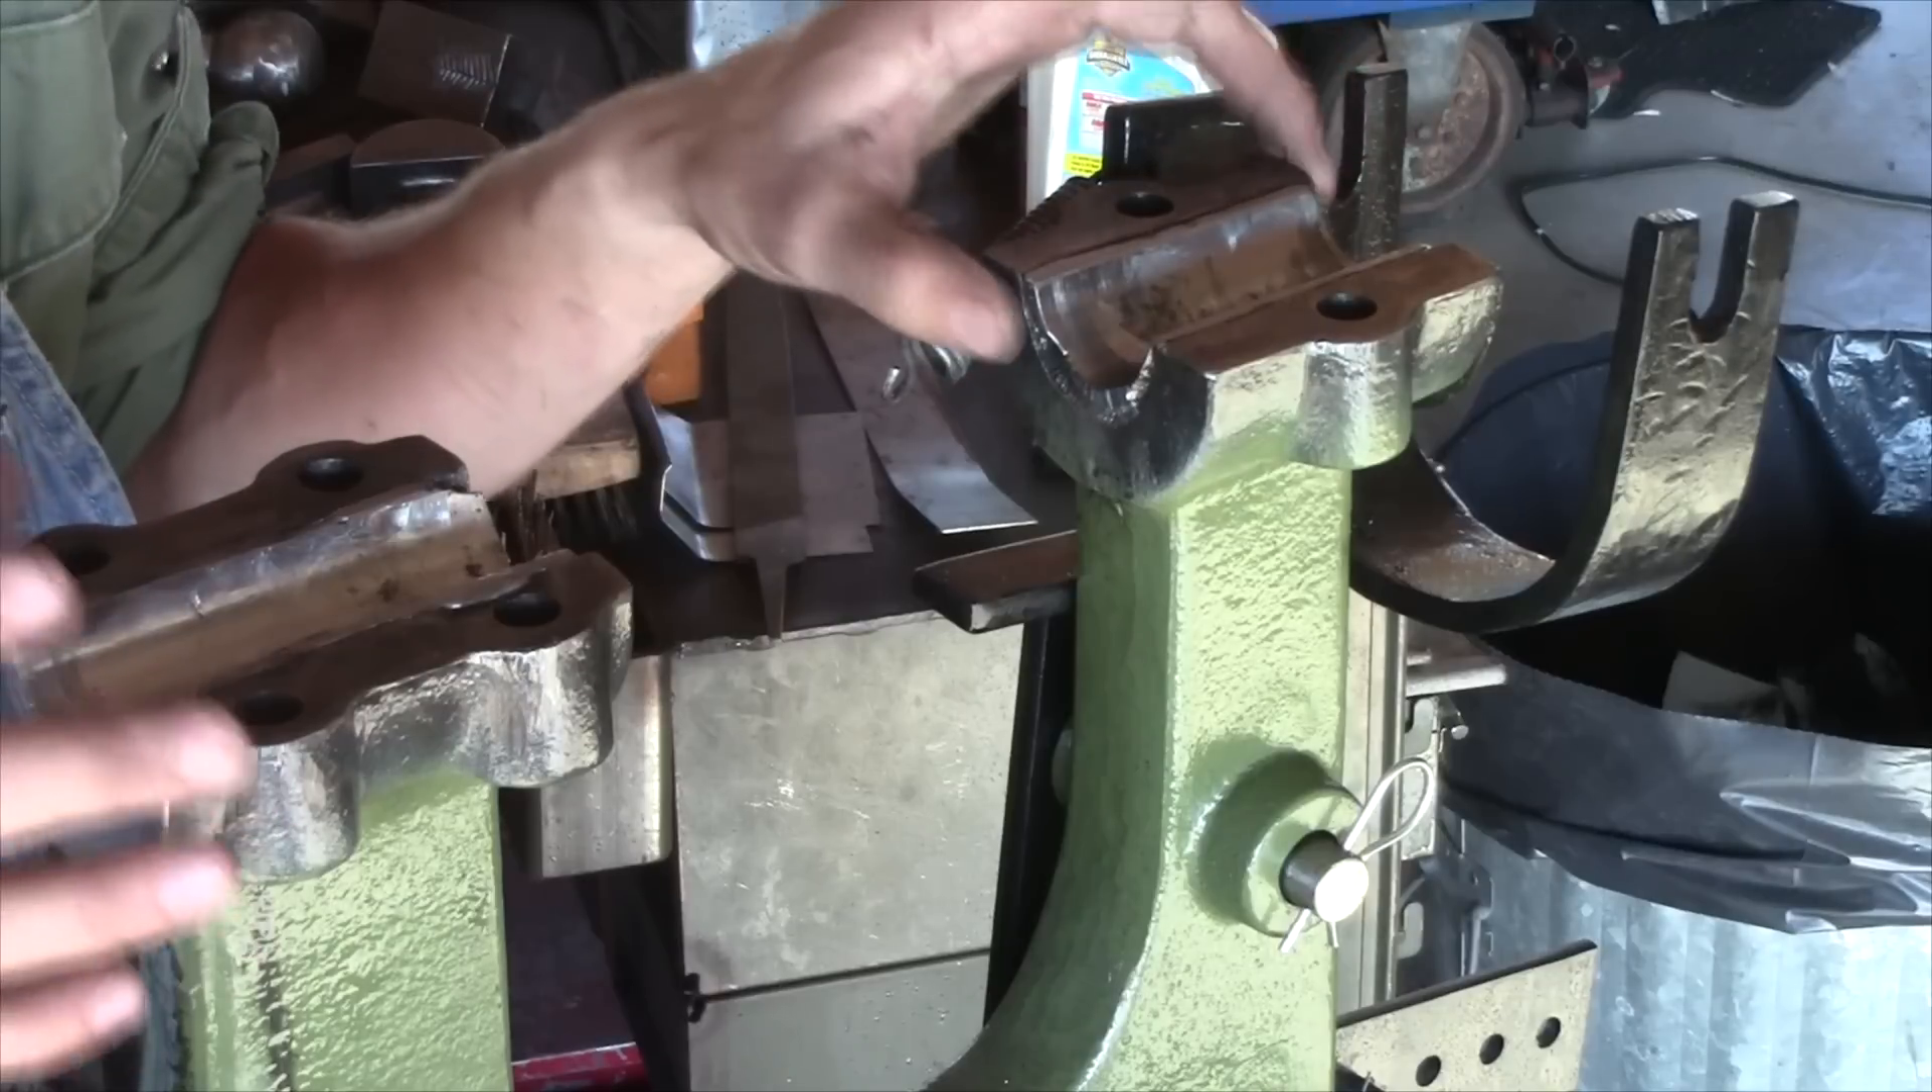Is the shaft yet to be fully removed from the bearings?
No.